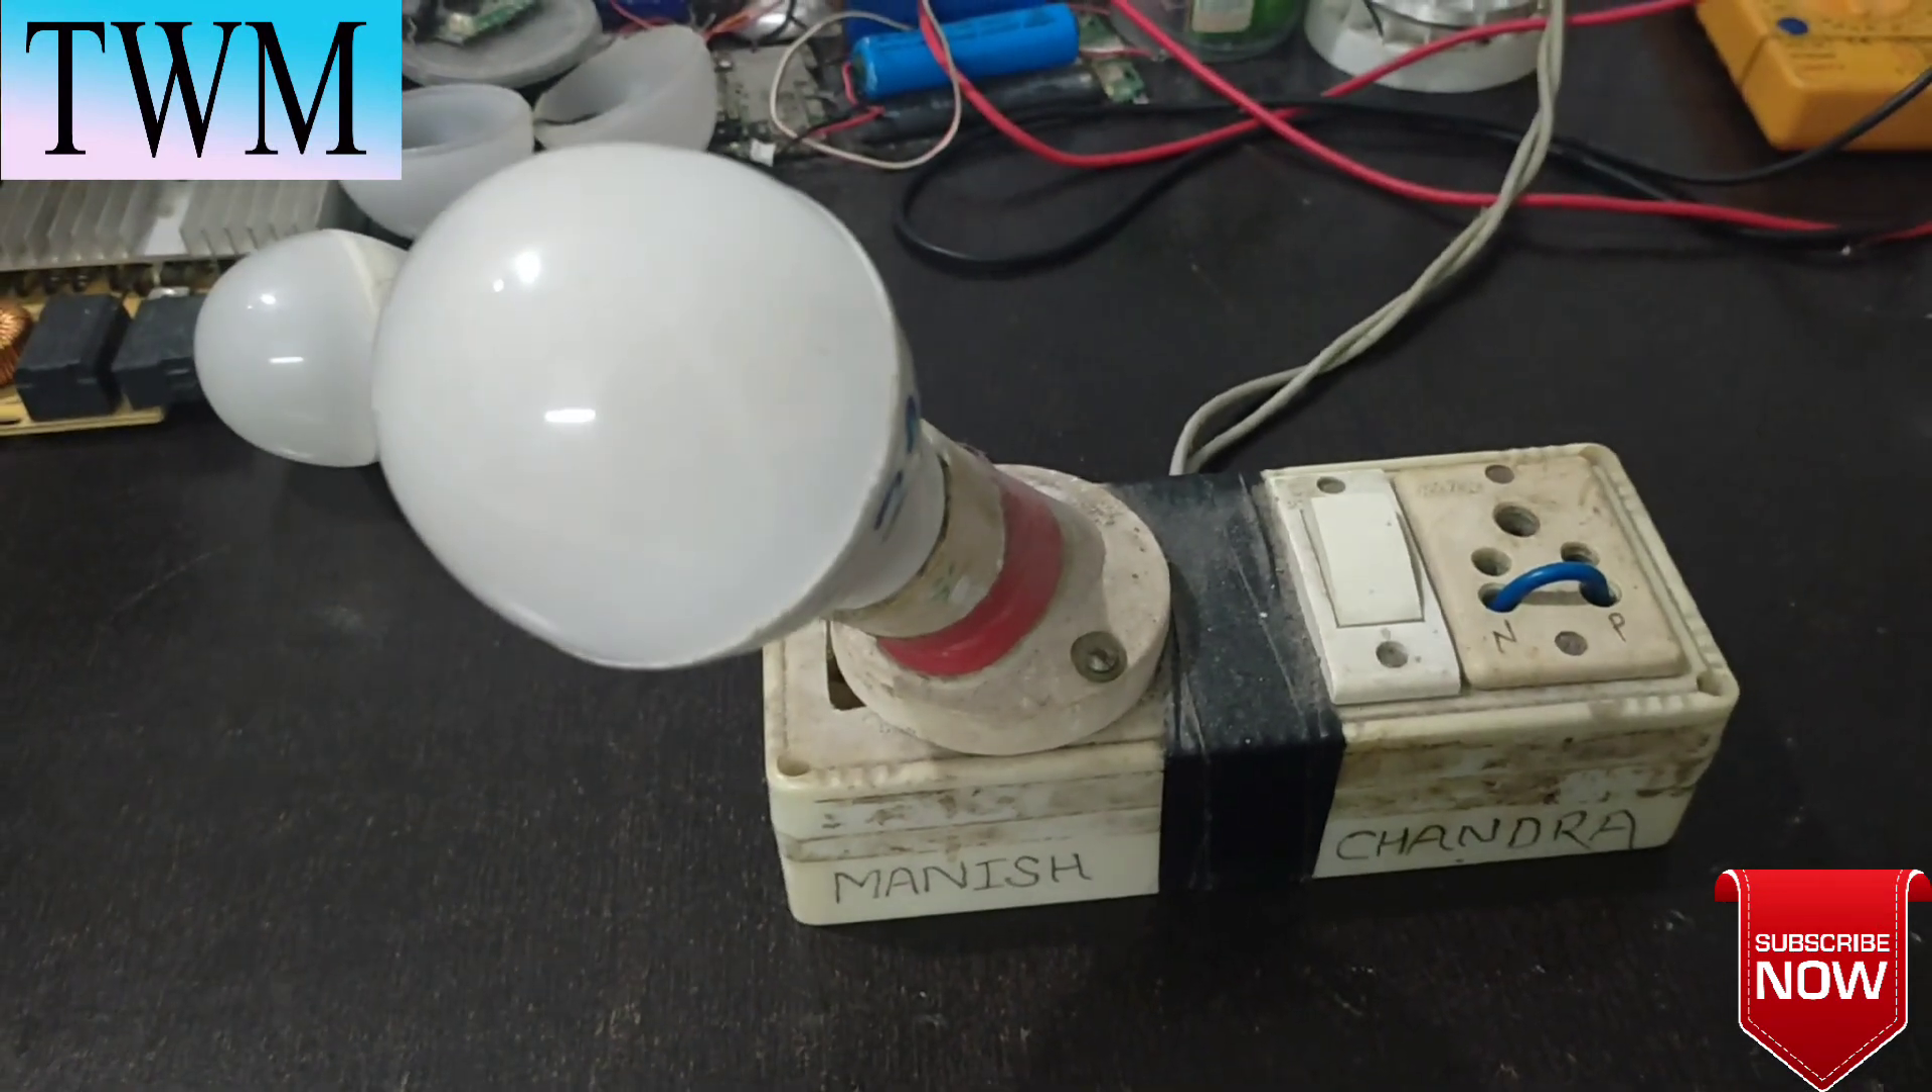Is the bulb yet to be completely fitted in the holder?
No.